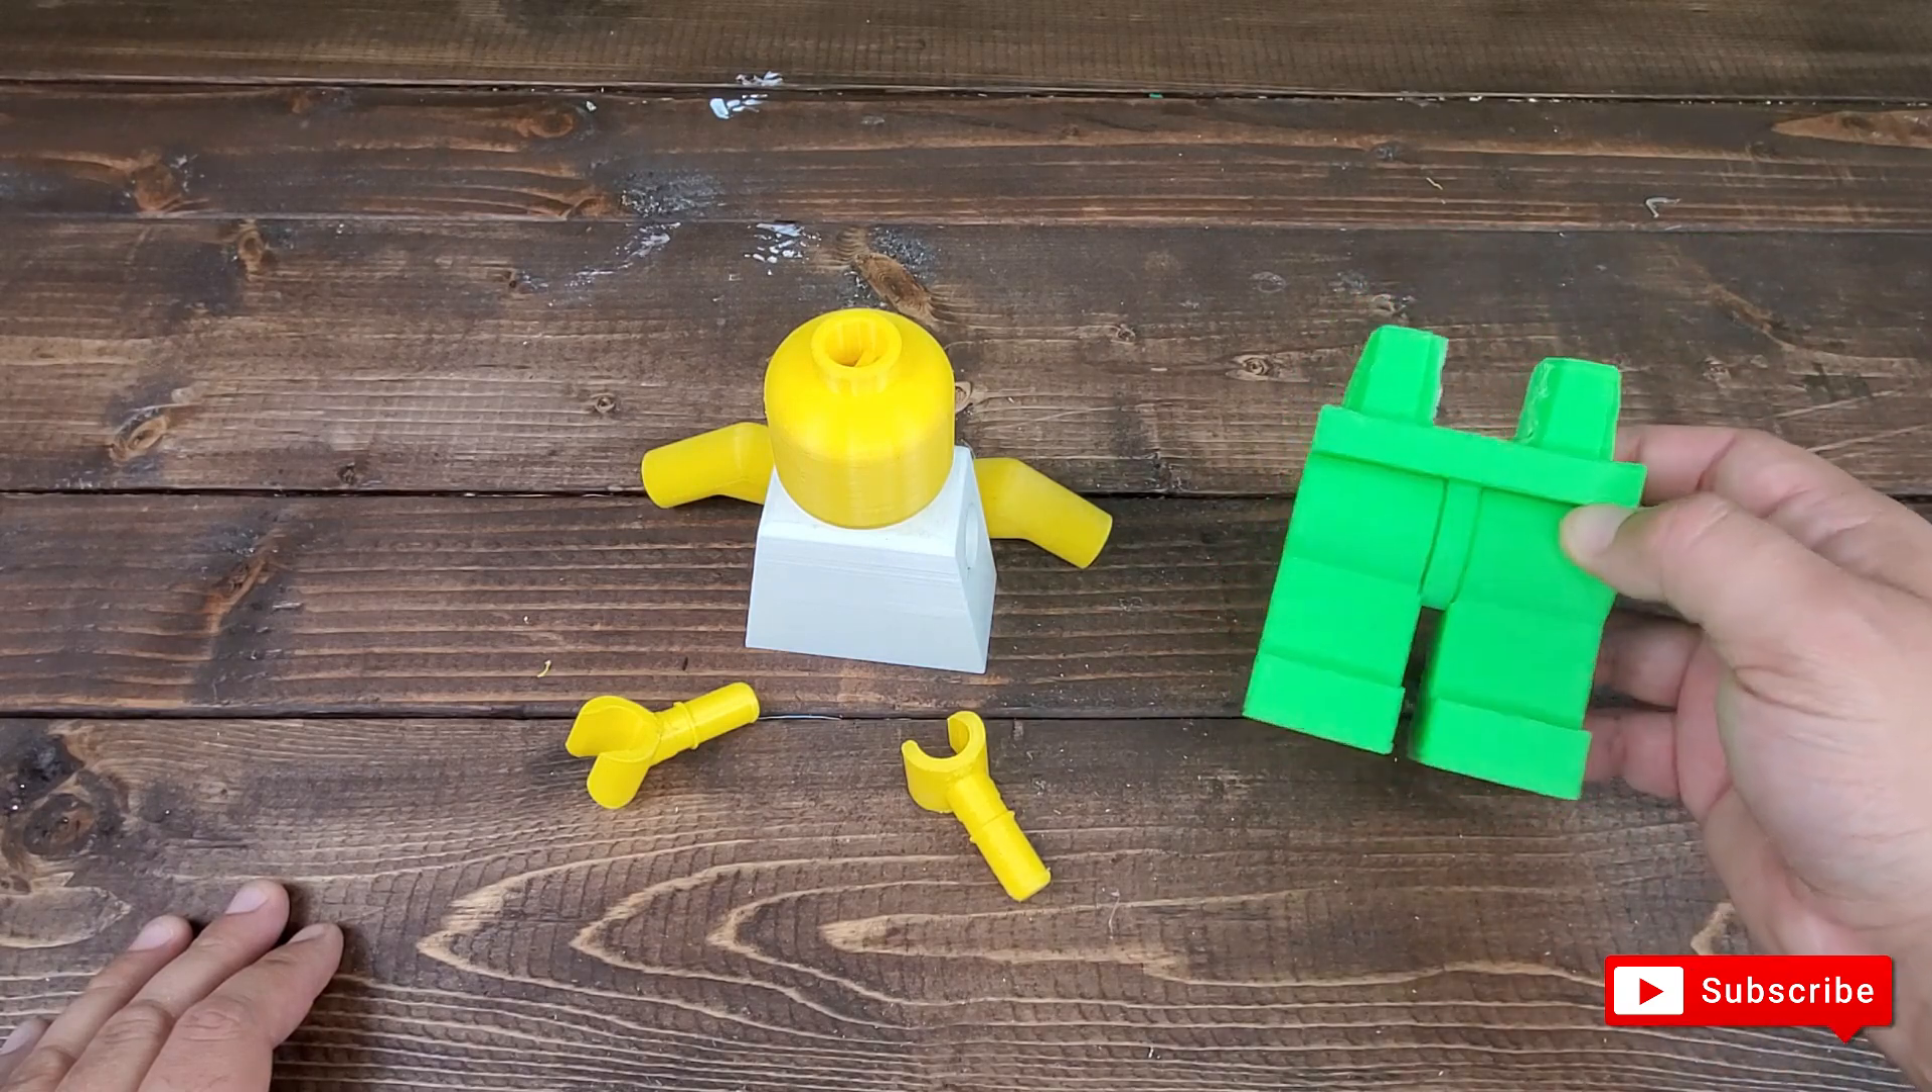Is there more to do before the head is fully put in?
No.